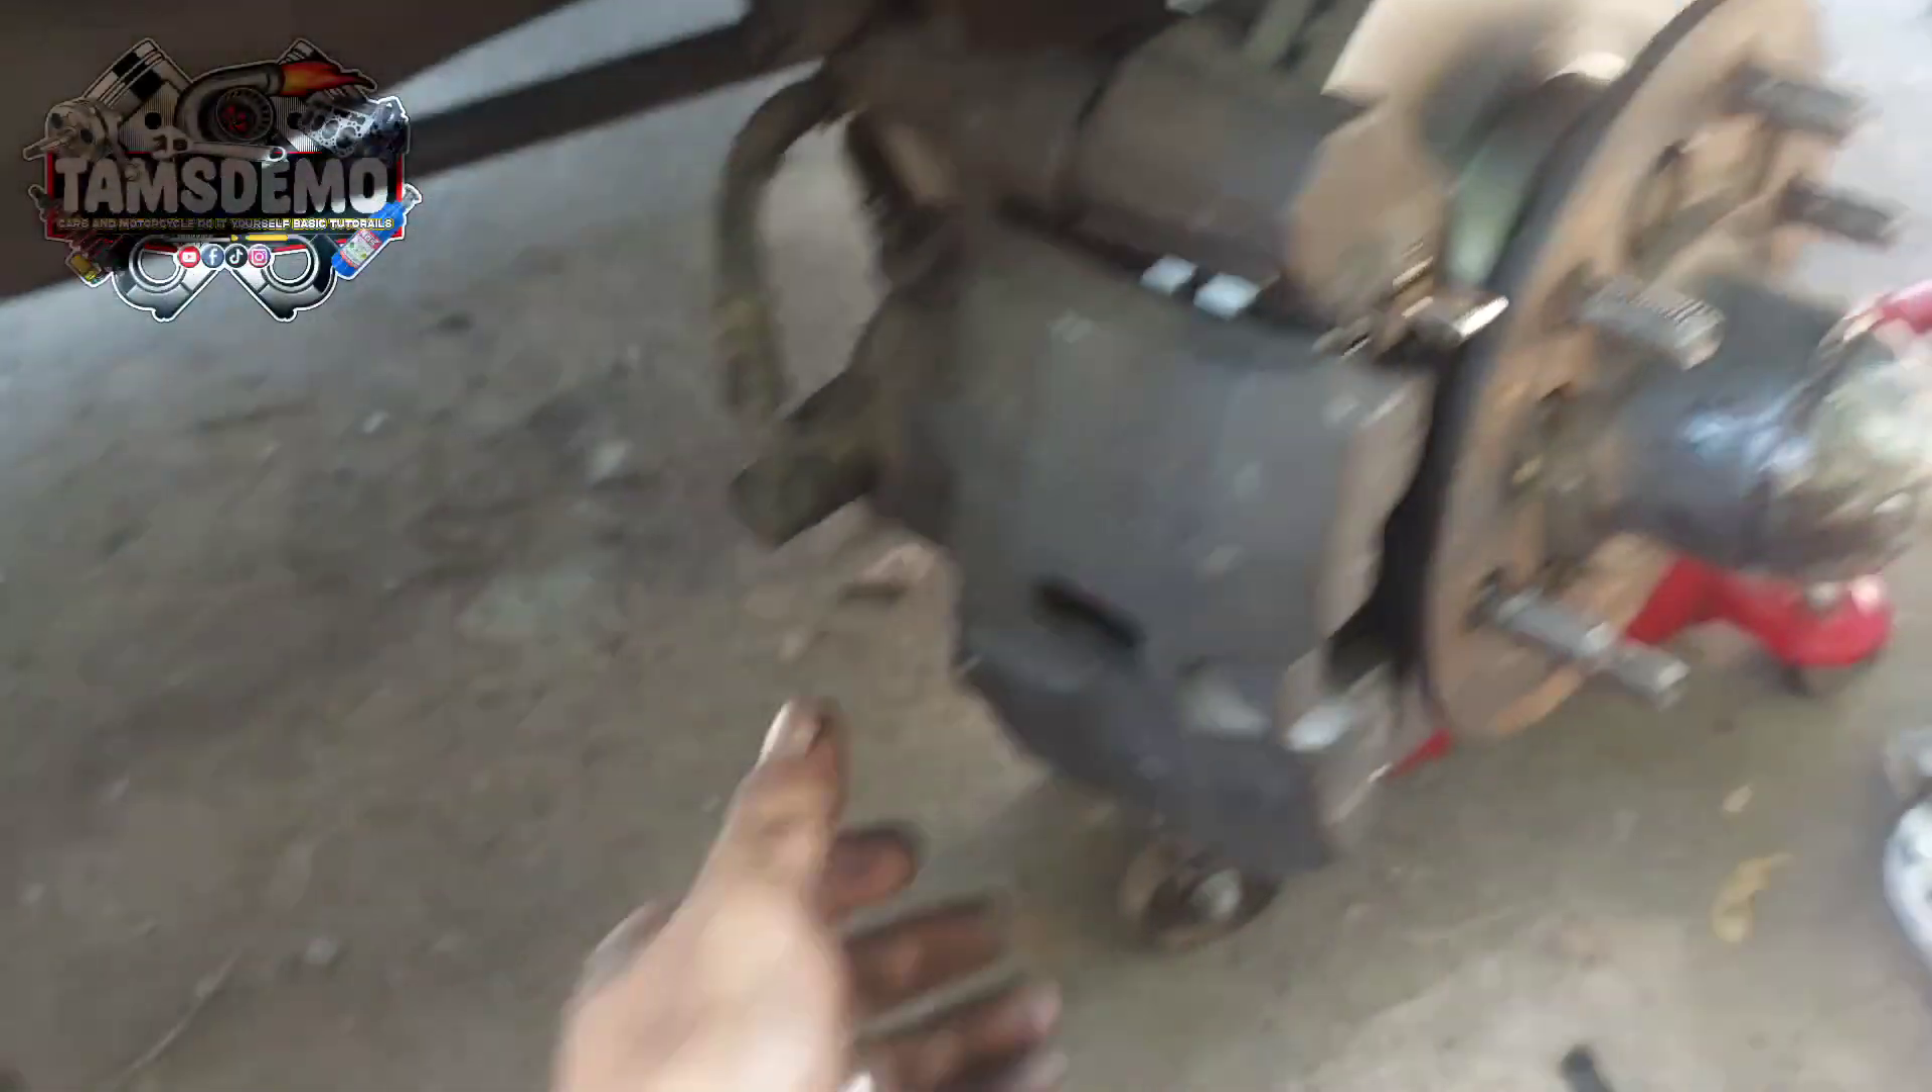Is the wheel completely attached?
No.